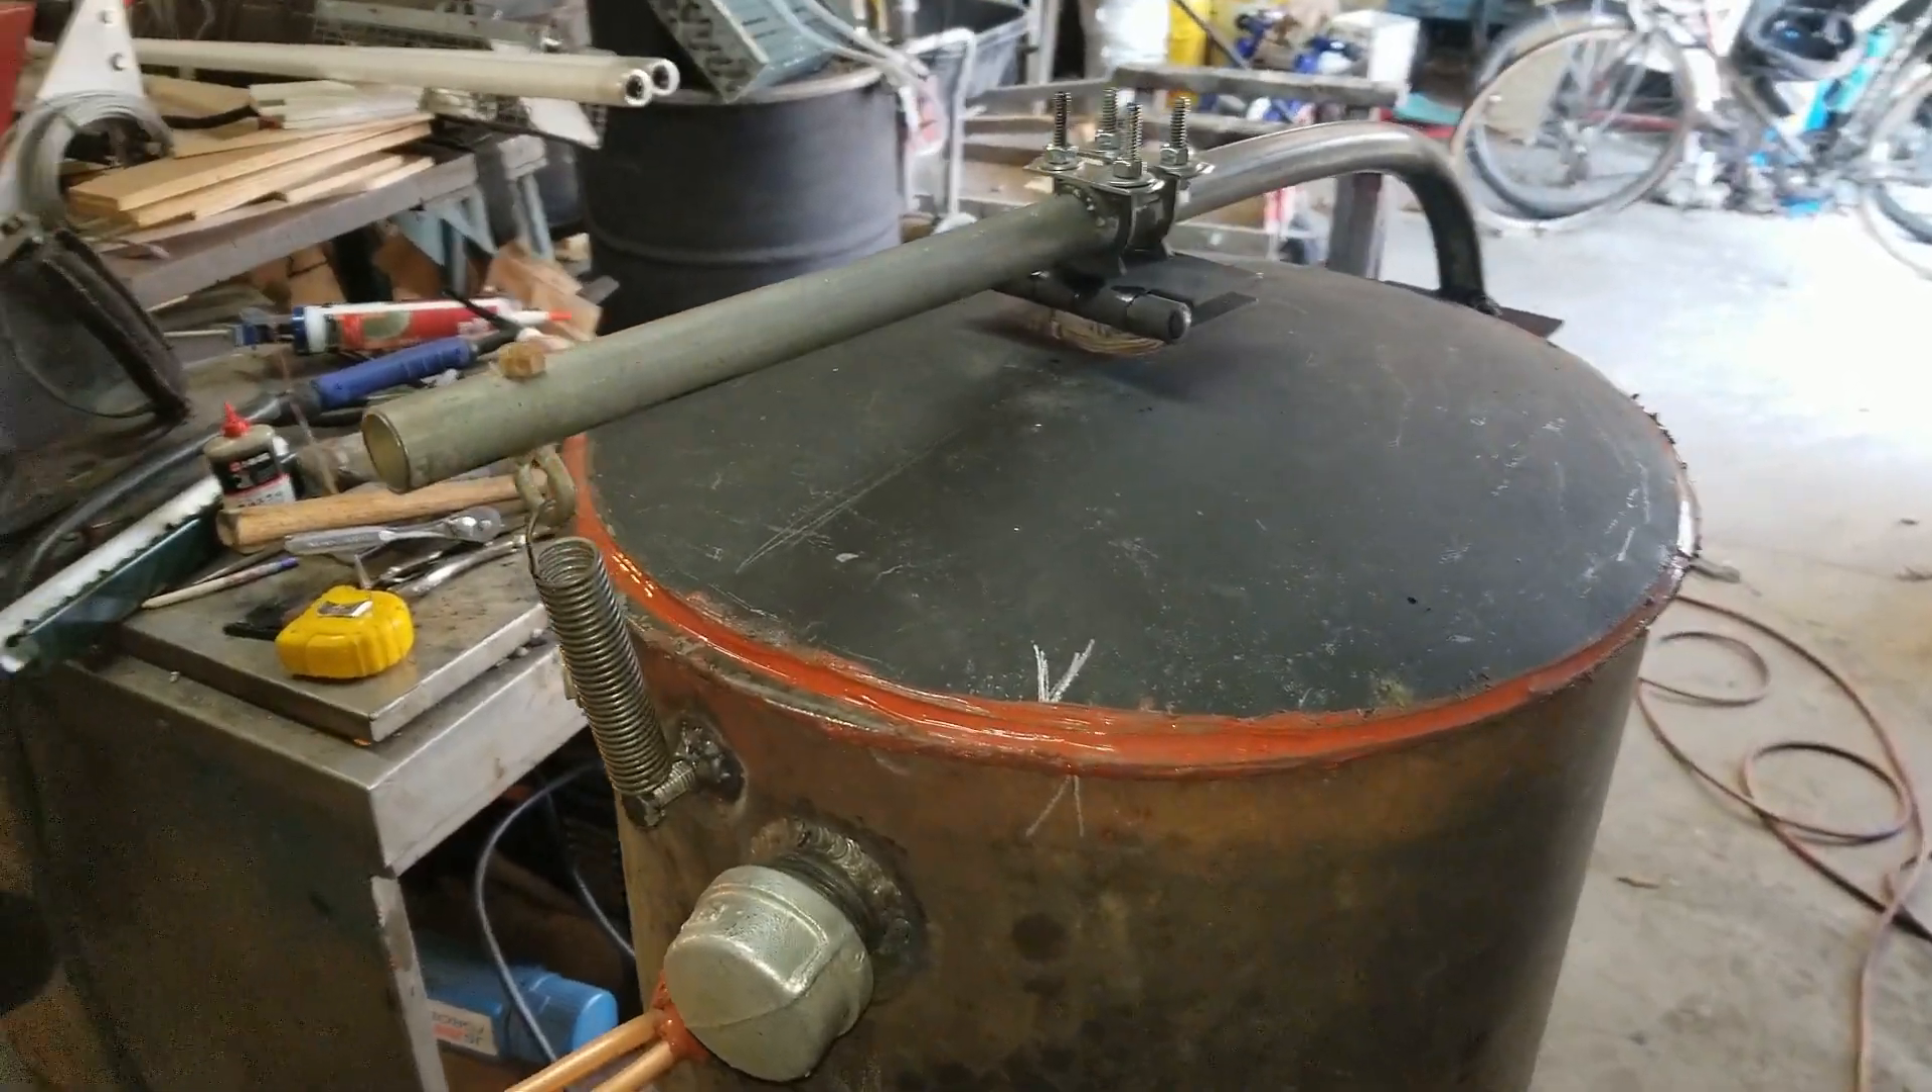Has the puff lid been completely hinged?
Yes.